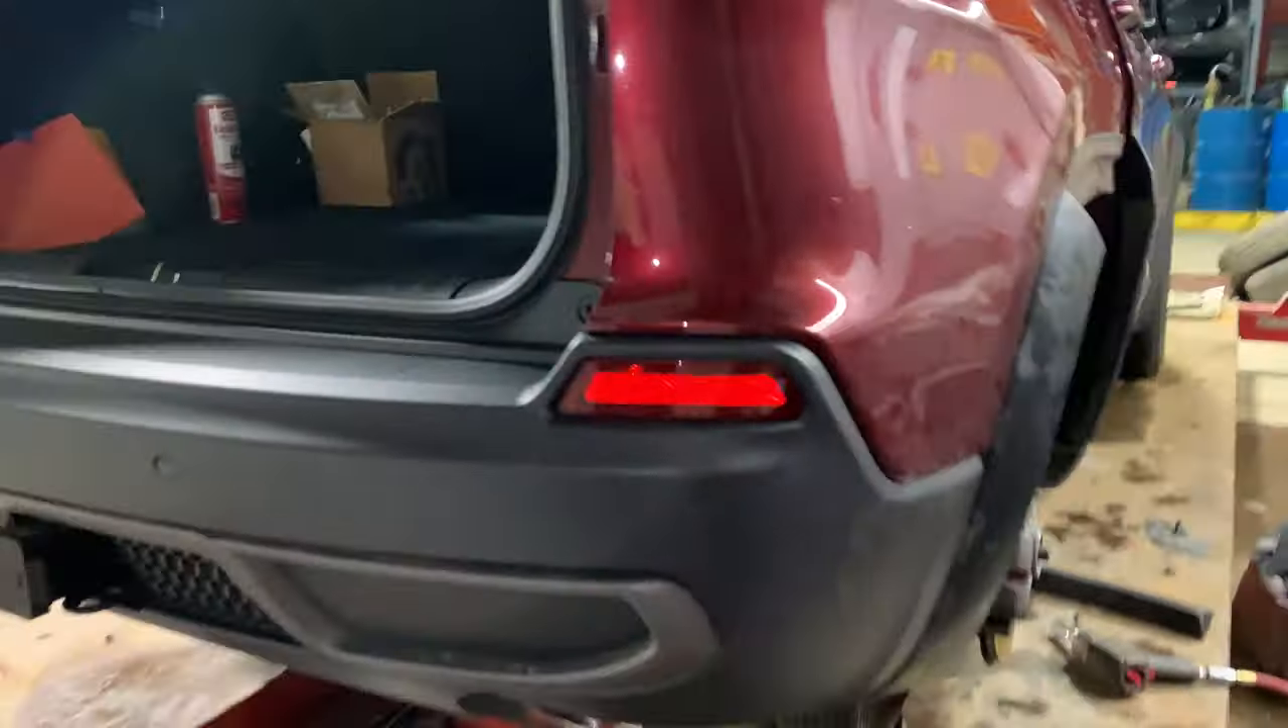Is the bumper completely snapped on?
Yes.